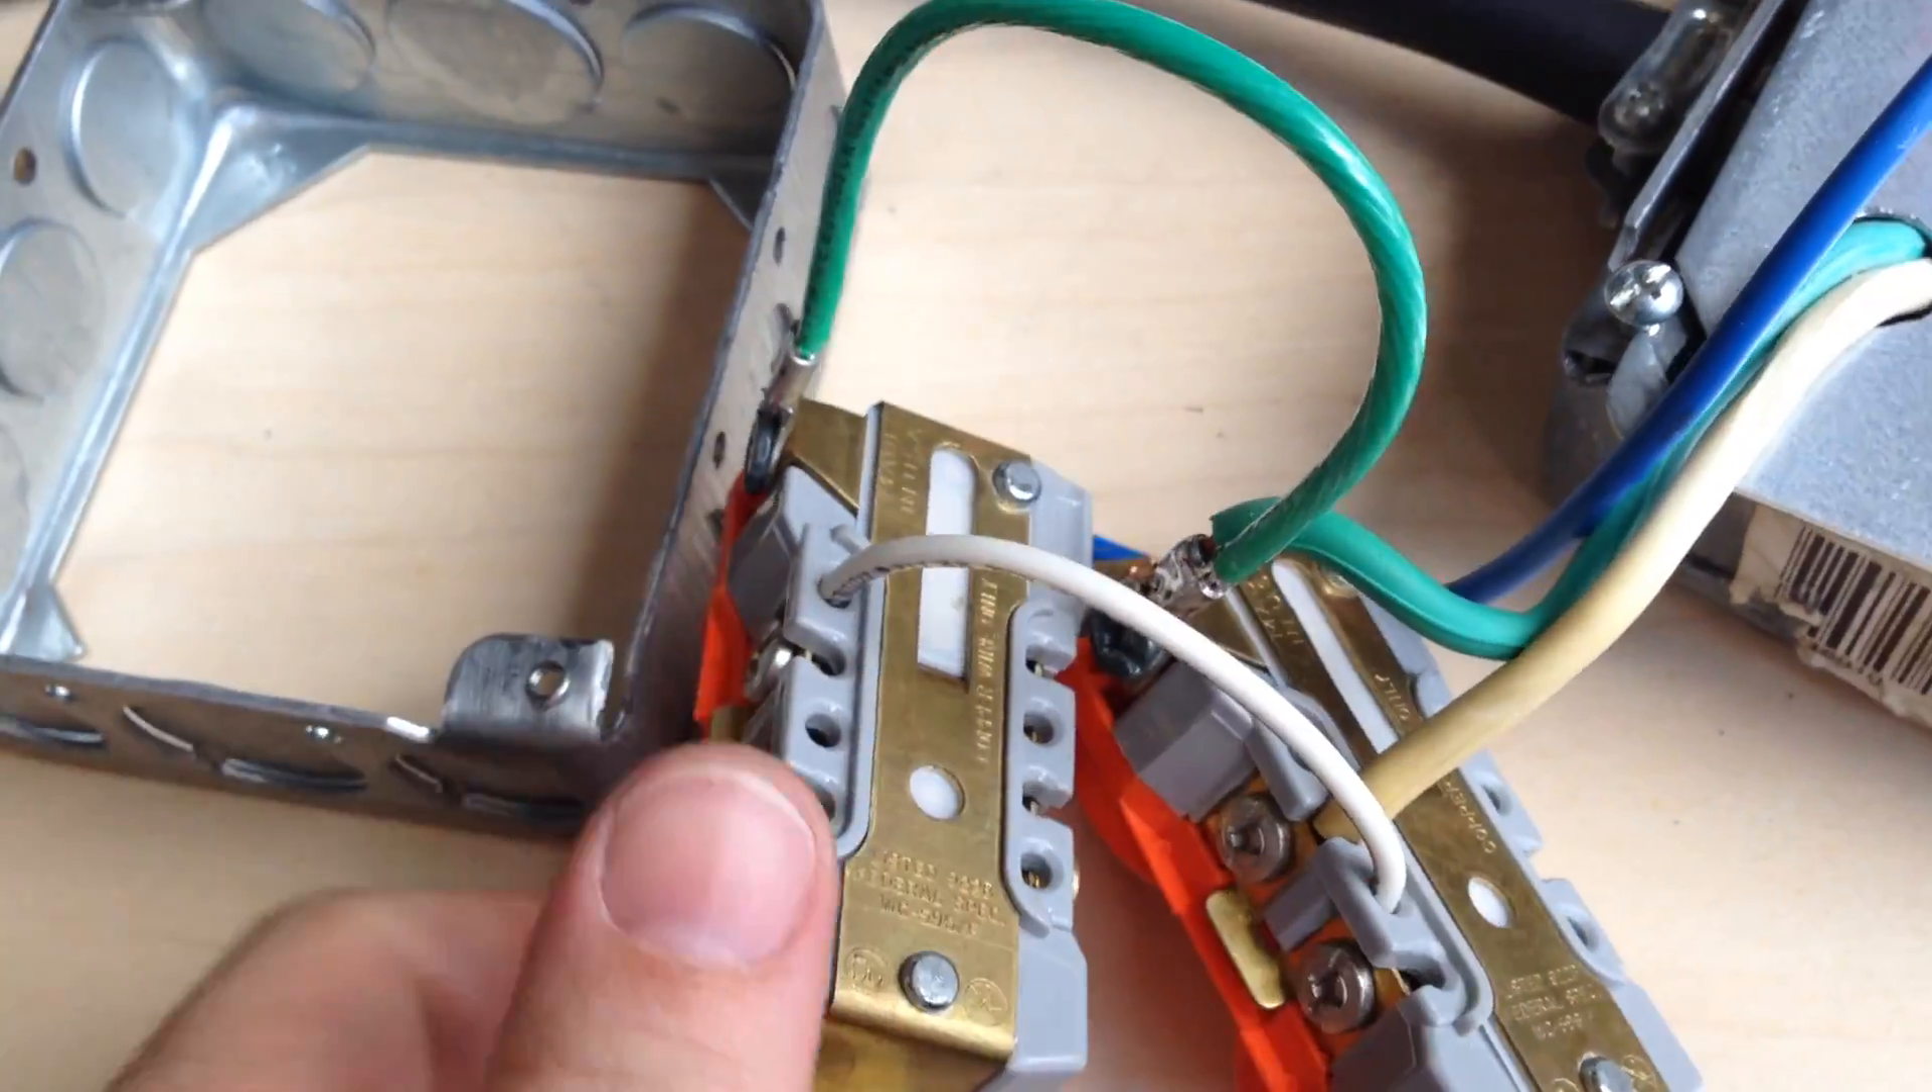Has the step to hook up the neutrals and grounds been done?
Yes.